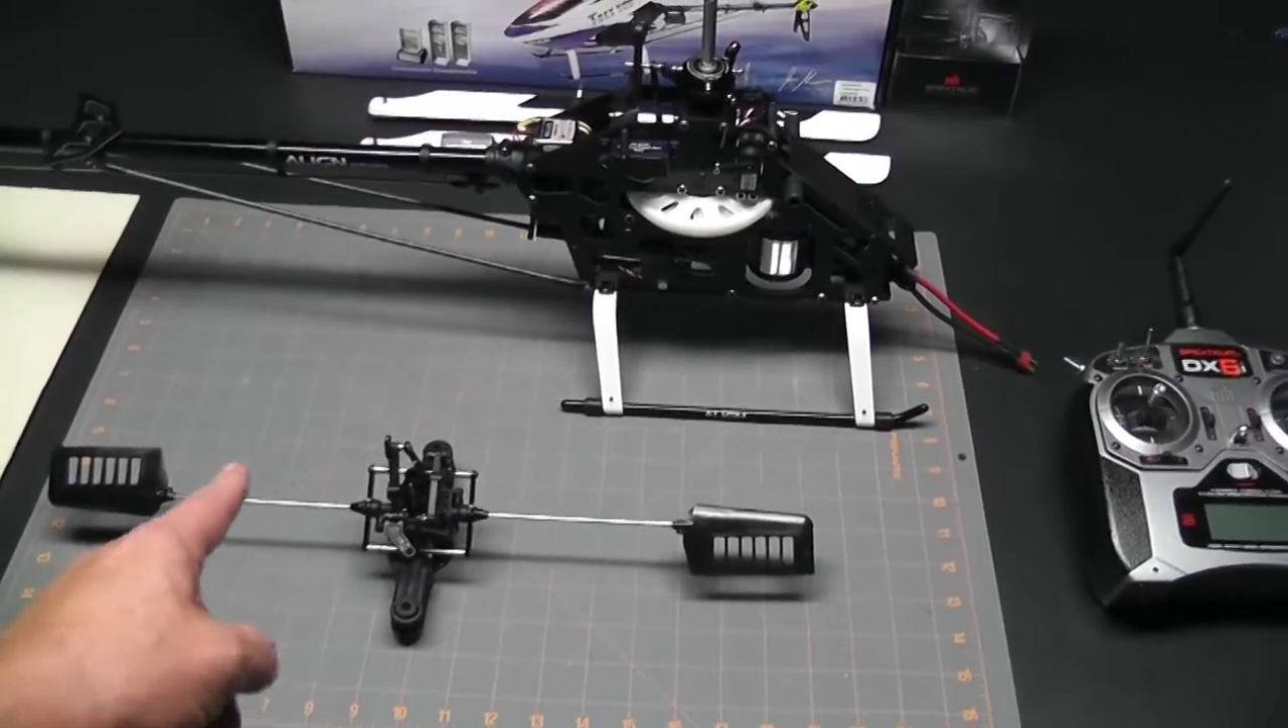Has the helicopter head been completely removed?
Yes.